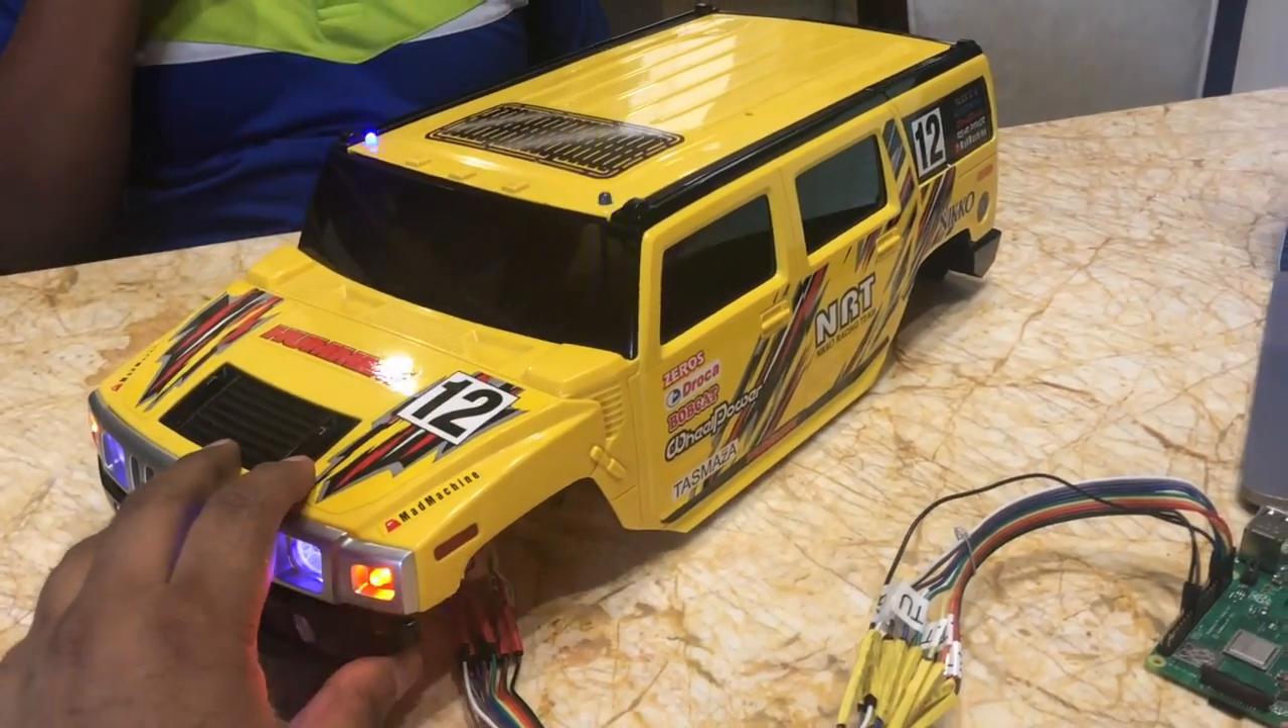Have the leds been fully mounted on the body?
Yes.